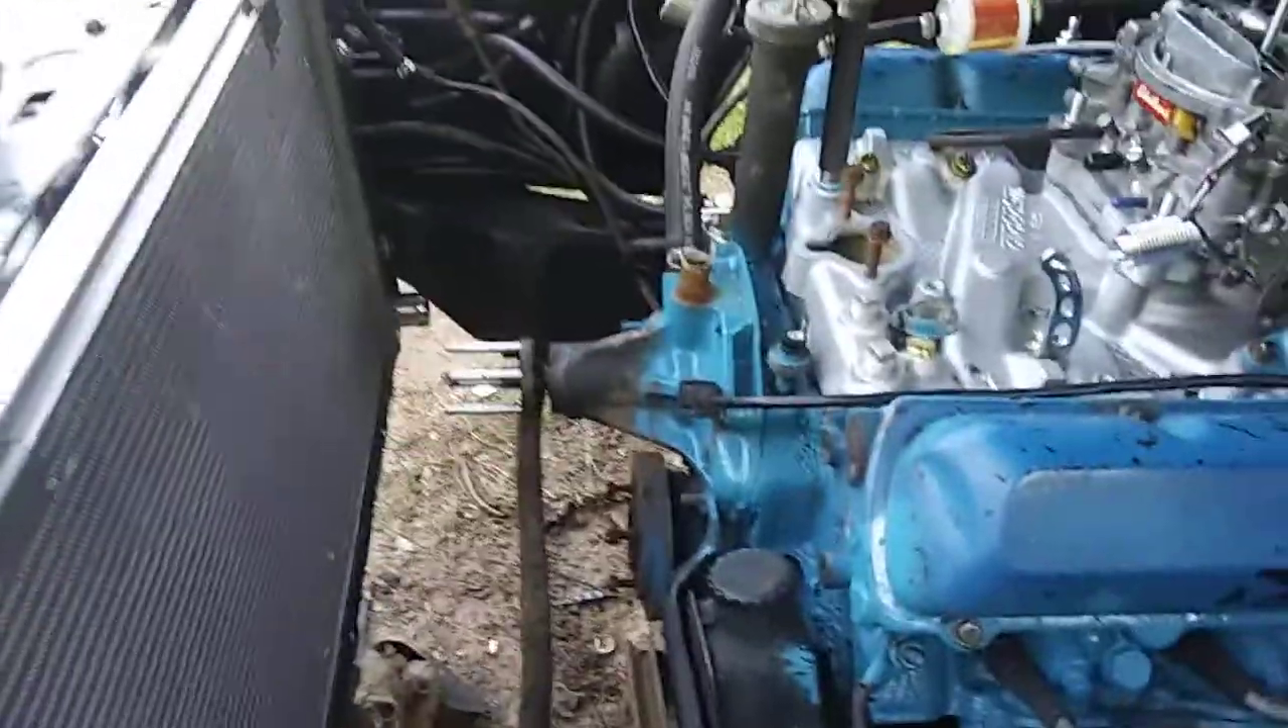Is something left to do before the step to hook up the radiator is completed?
Yes.